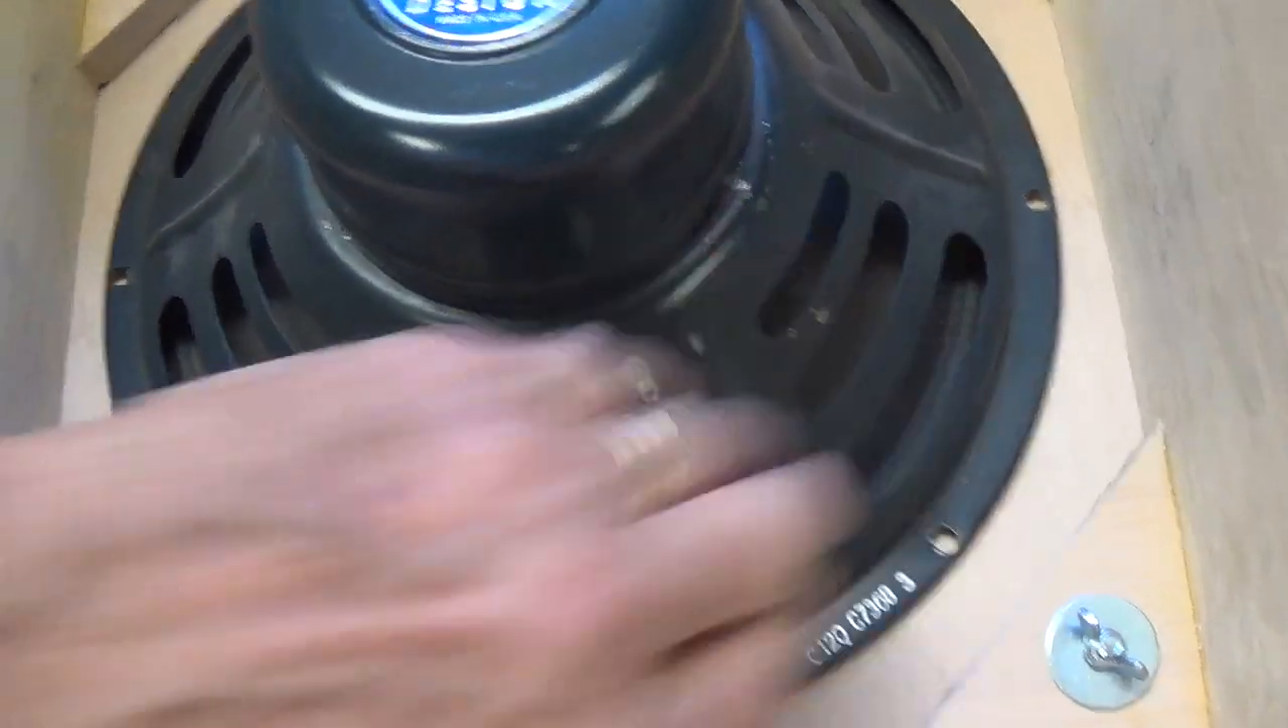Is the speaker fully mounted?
No.